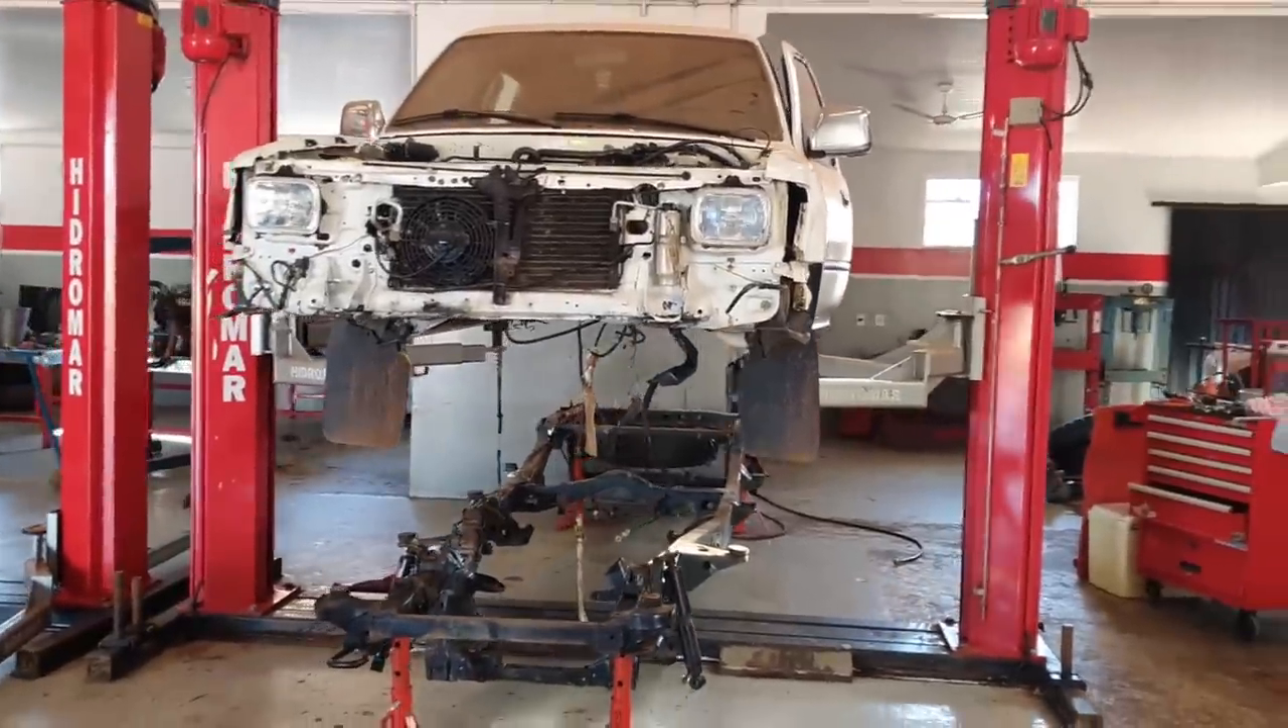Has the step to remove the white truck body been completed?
Yes.